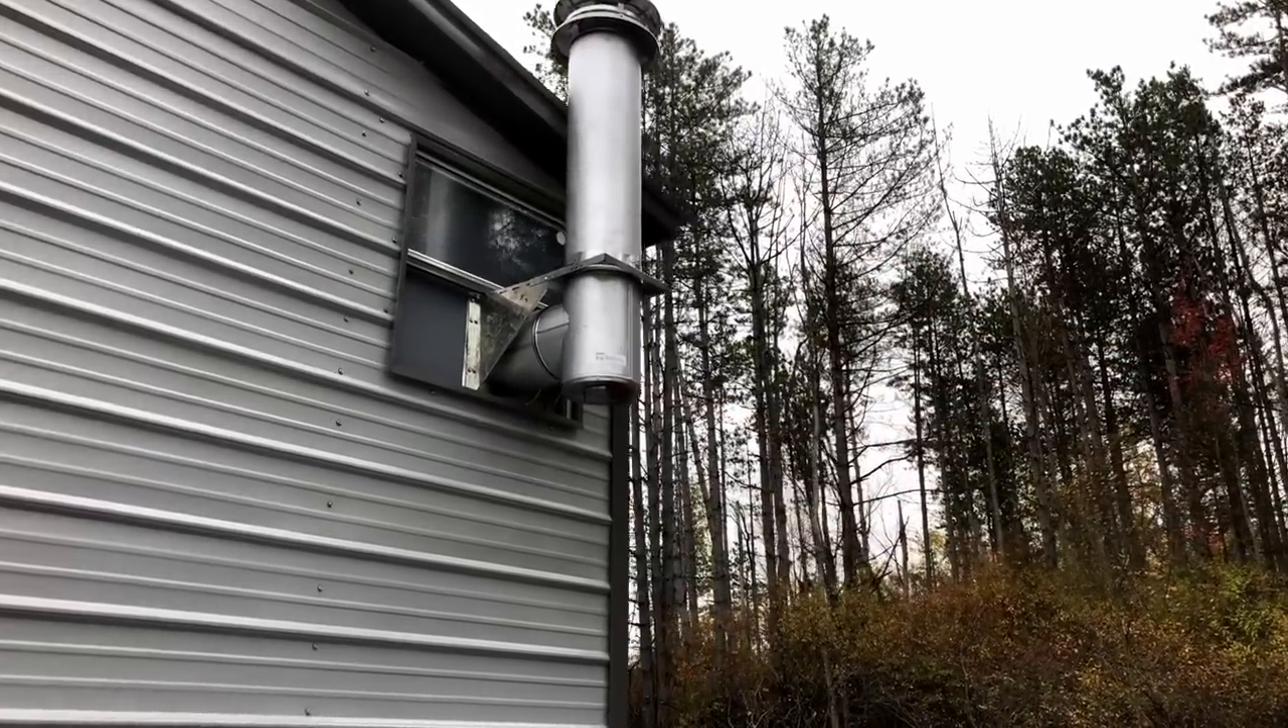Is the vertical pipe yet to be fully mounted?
No.